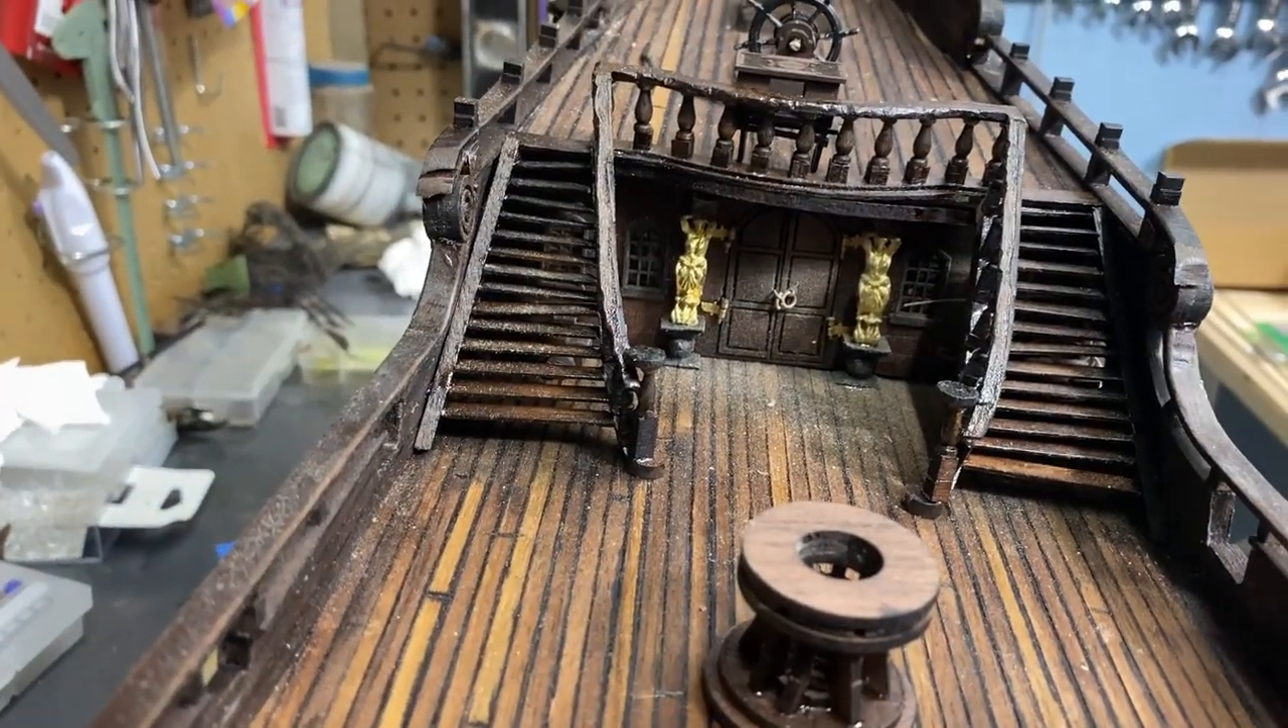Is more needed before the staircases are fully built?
No.